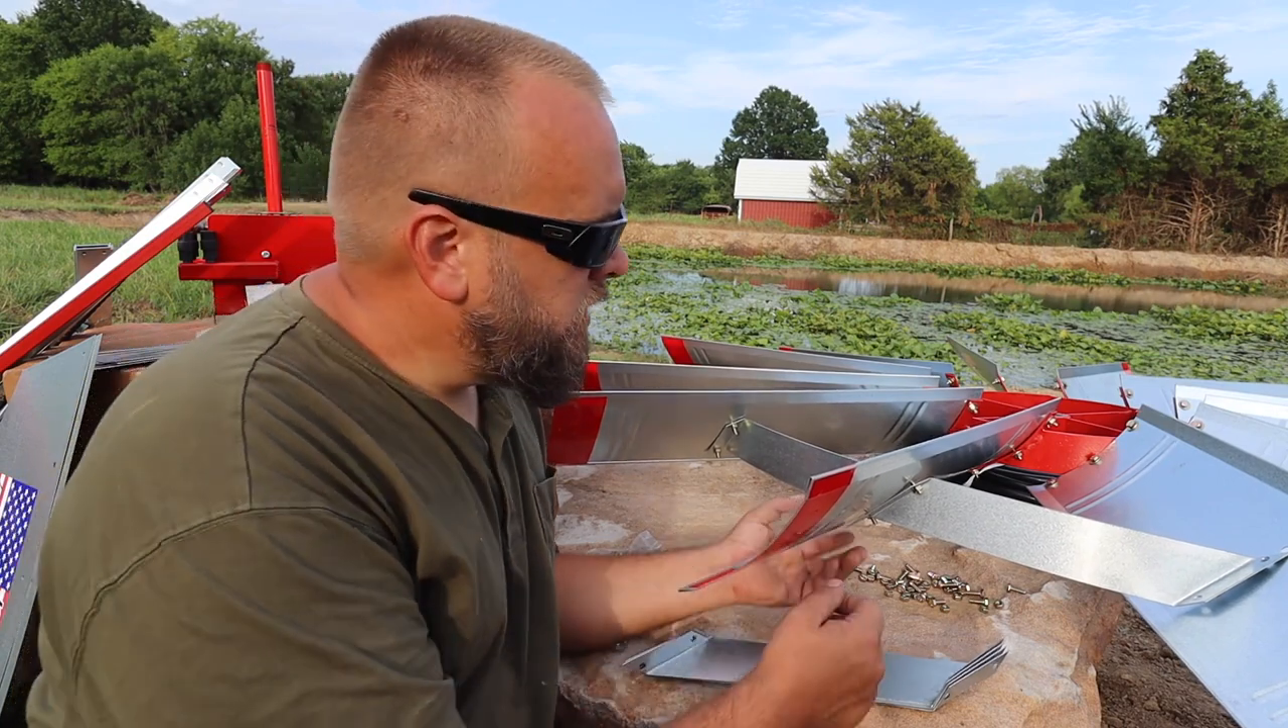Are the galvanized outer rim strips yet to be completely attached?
Yes.